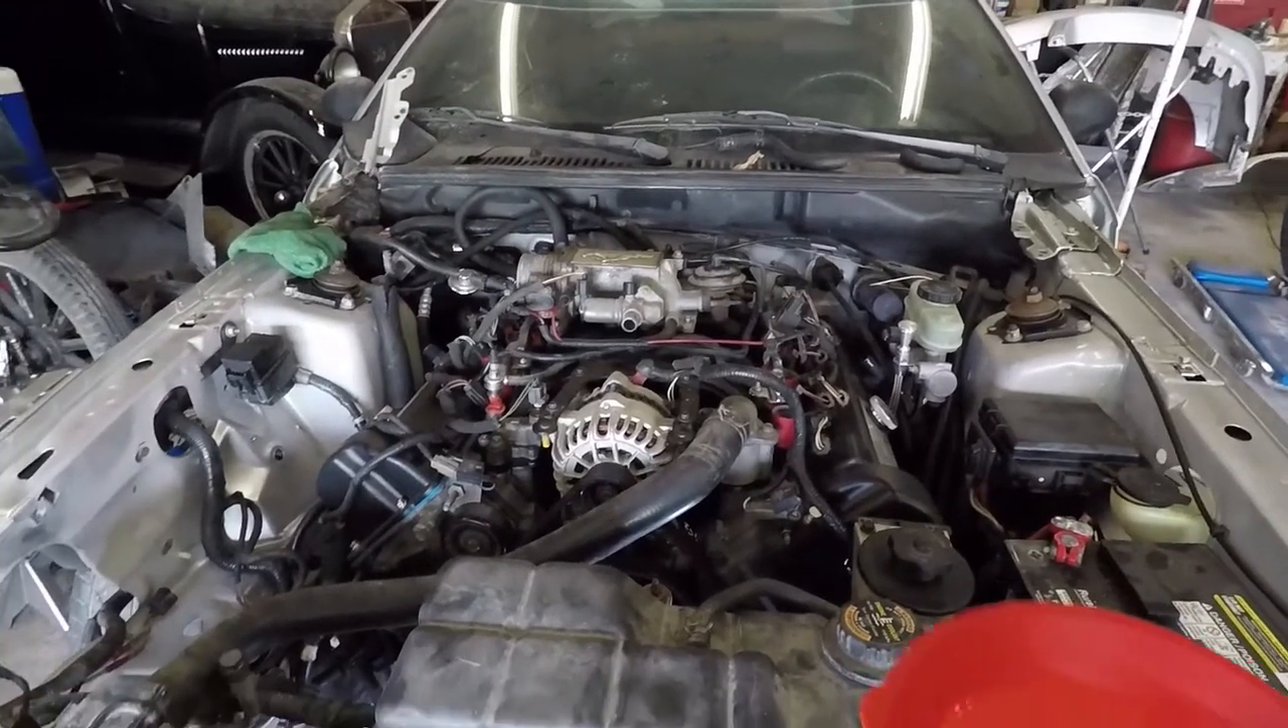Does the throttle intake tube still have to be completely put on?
Yes.